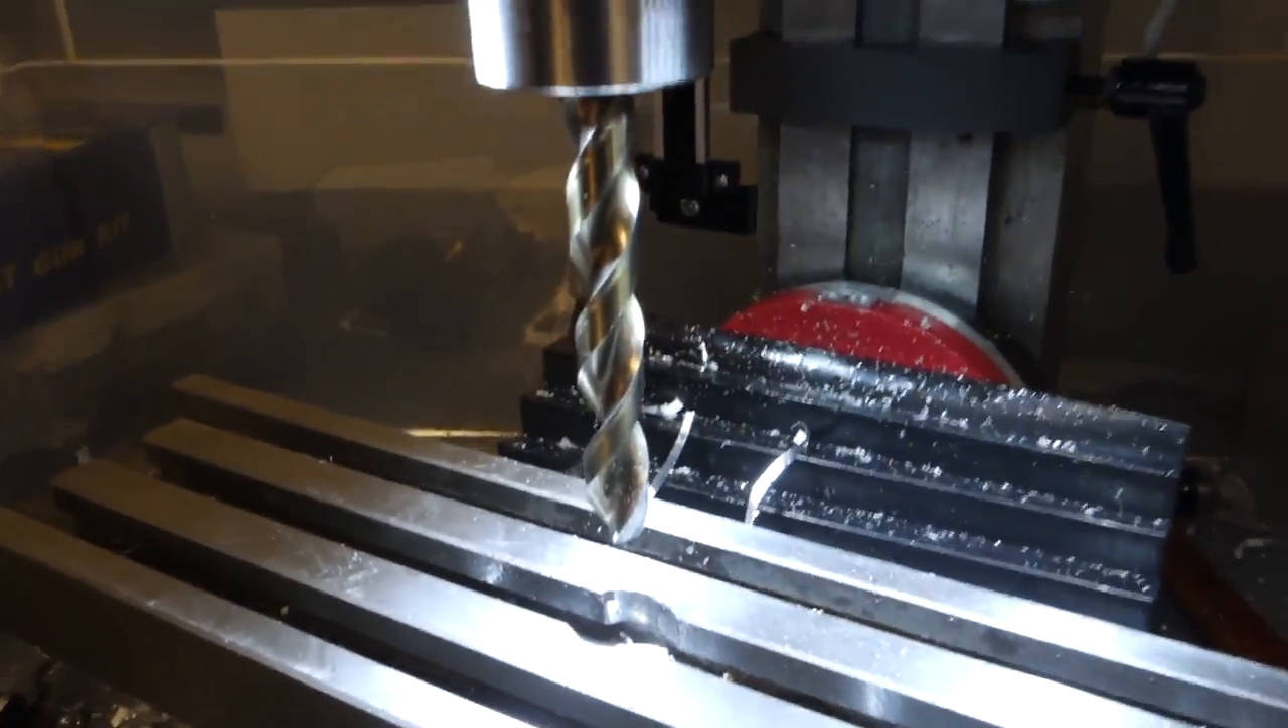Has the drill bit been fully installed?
Yes.